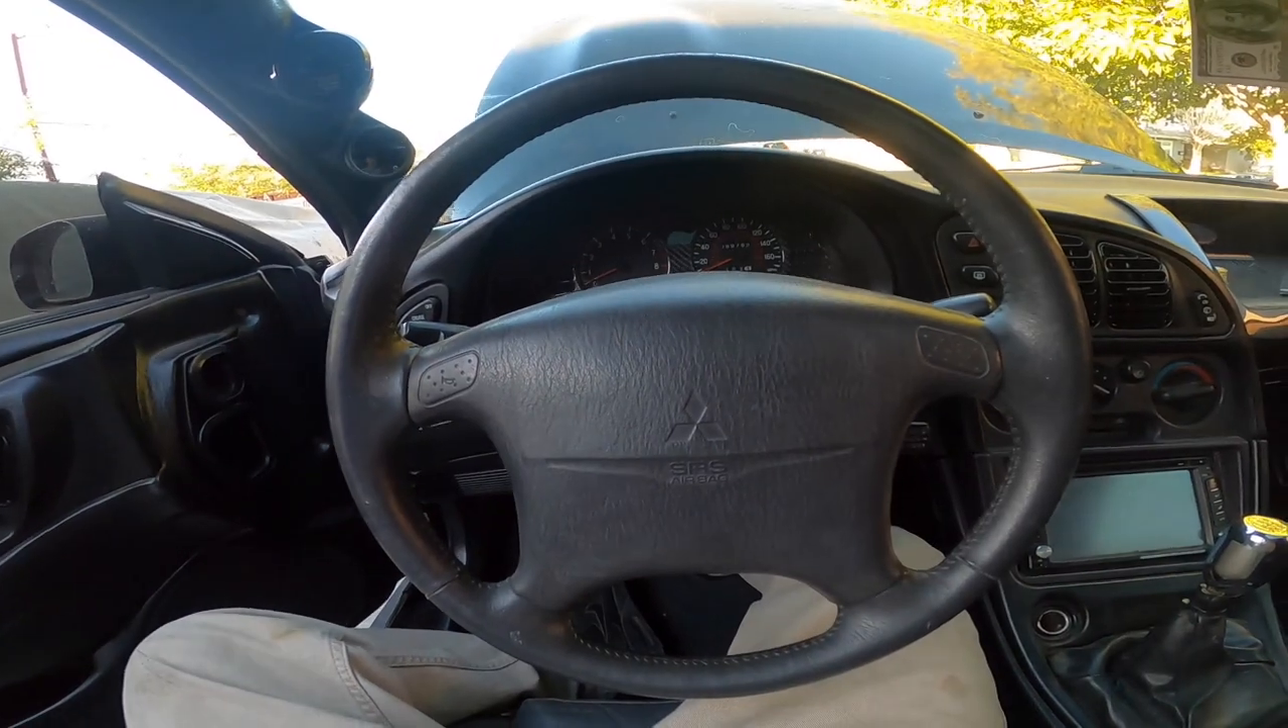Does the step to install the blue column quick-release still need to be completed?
Yes.